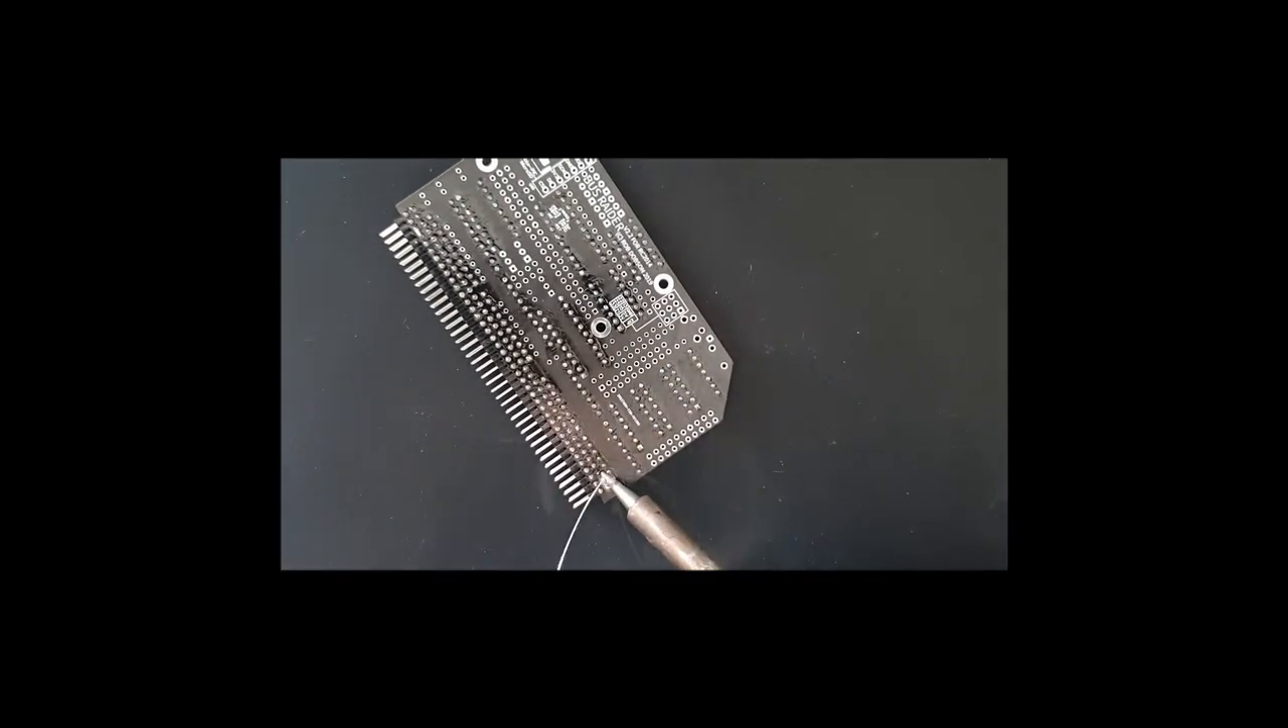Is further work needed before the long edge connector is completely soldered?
Yes.